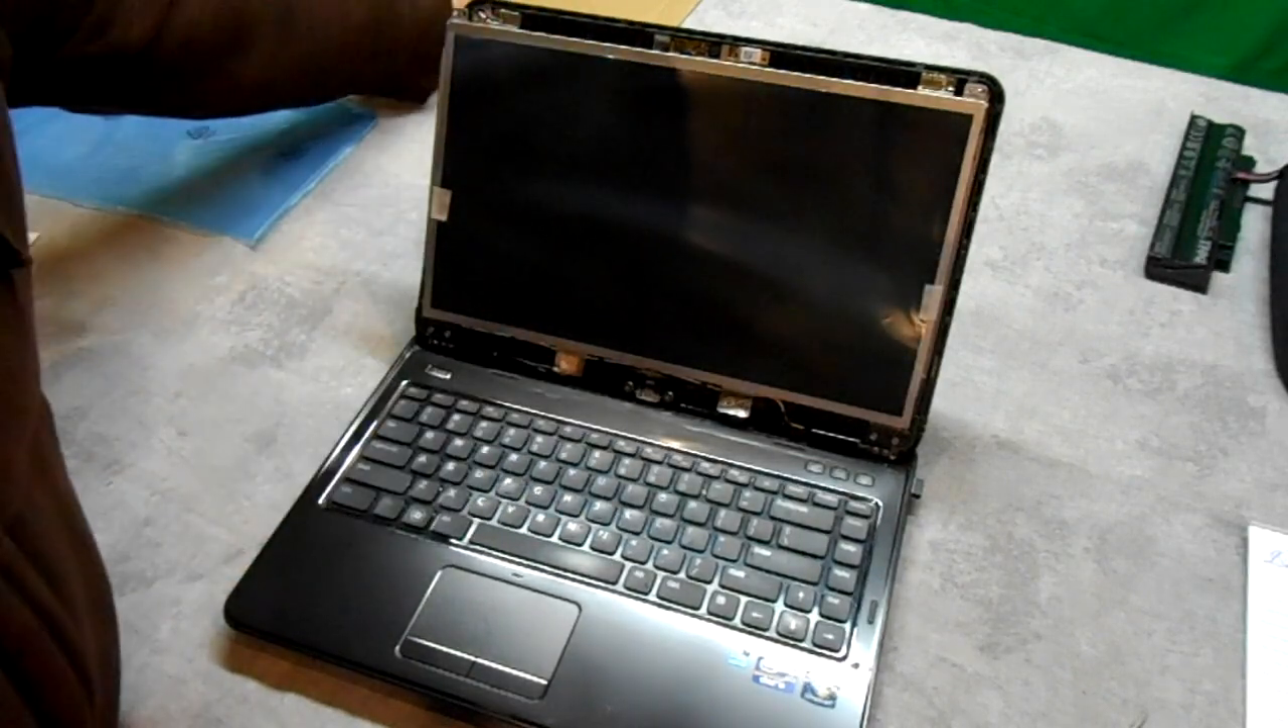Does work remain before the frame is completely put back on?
Yes.